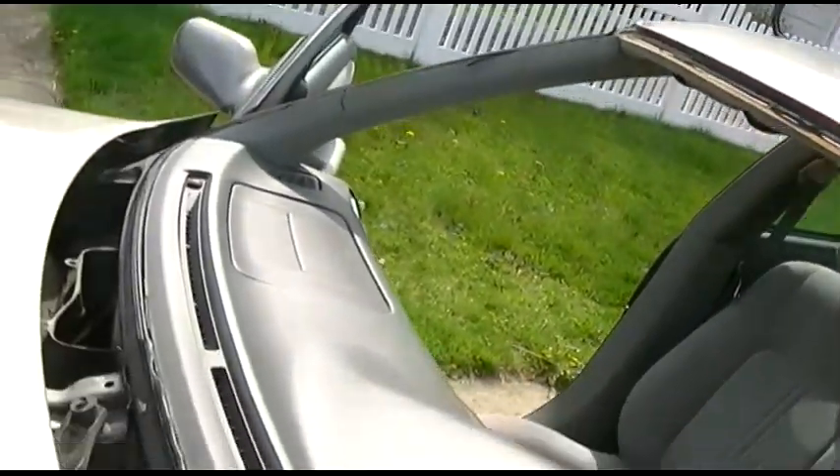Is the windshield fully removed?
Yes.